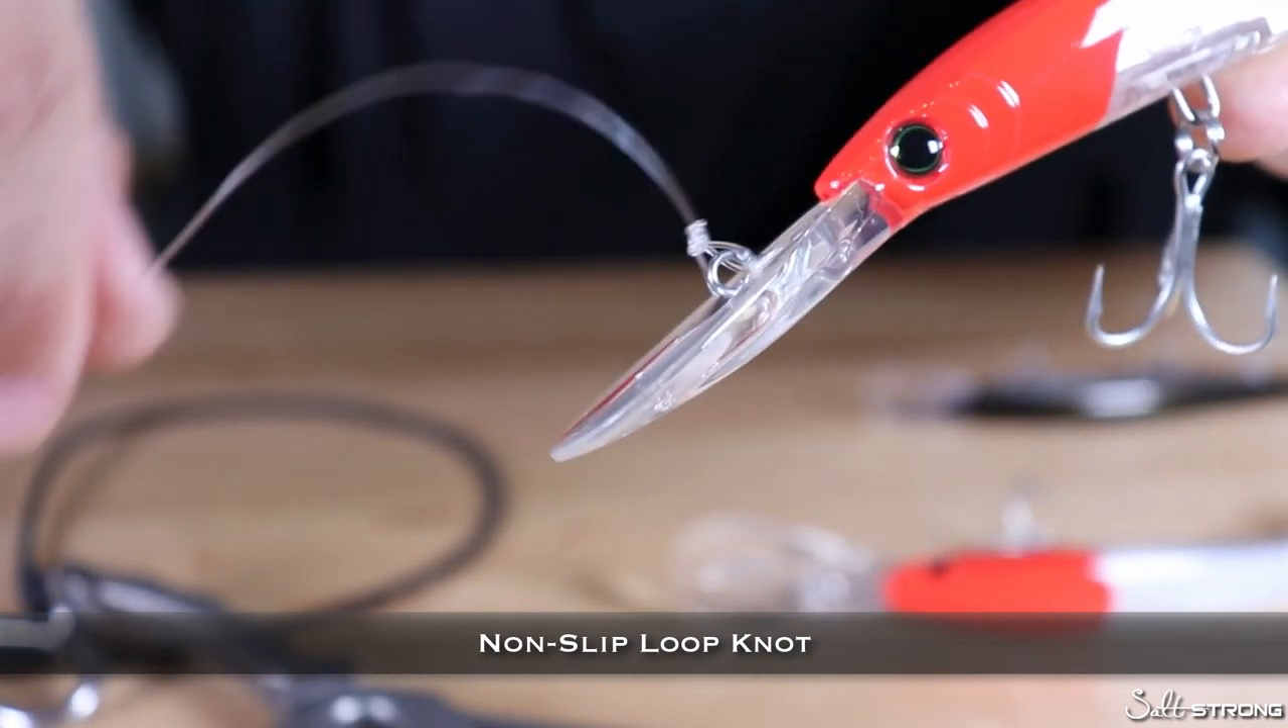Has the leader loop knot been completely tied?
Yes.